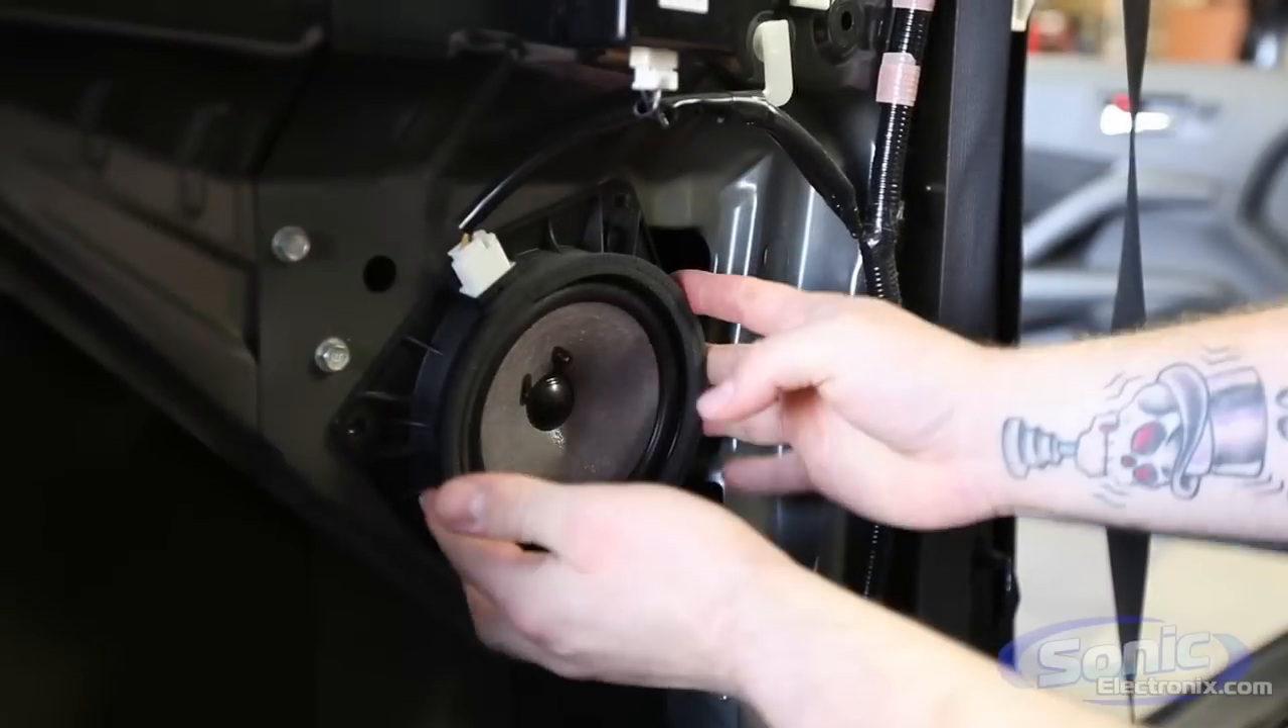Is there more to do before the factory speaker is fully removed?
Yes.